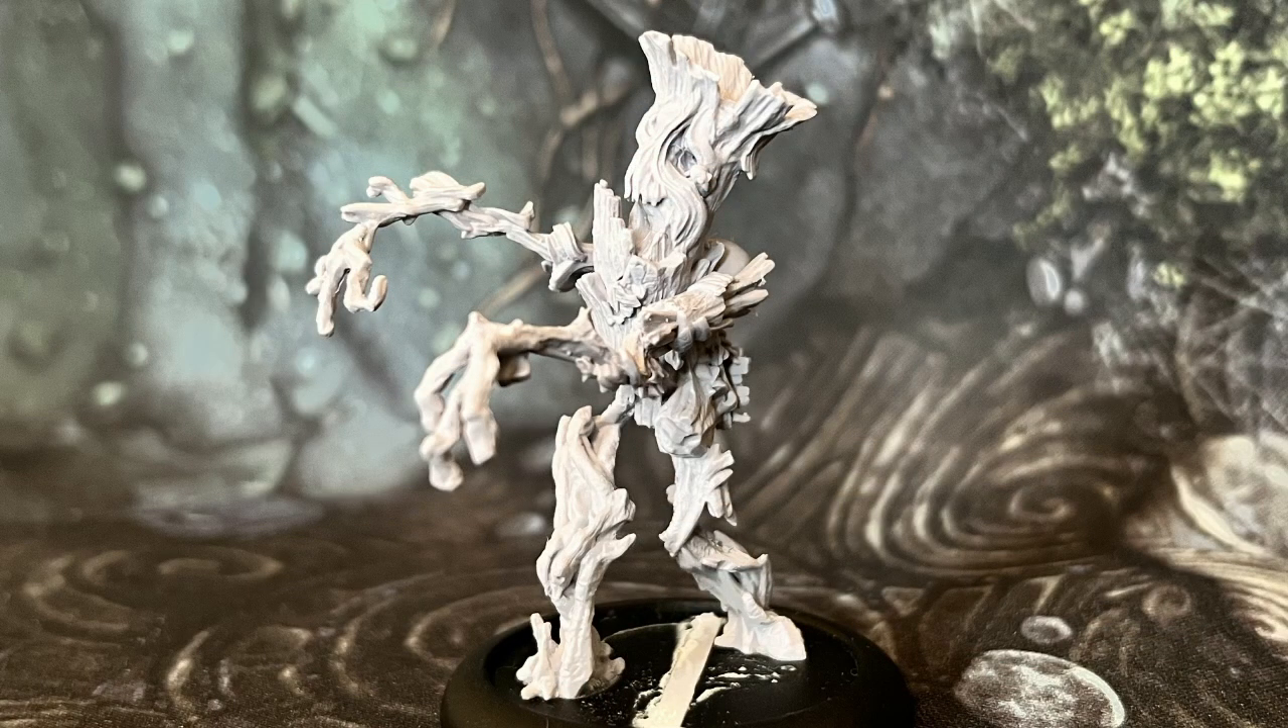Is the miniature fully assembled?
Yes.